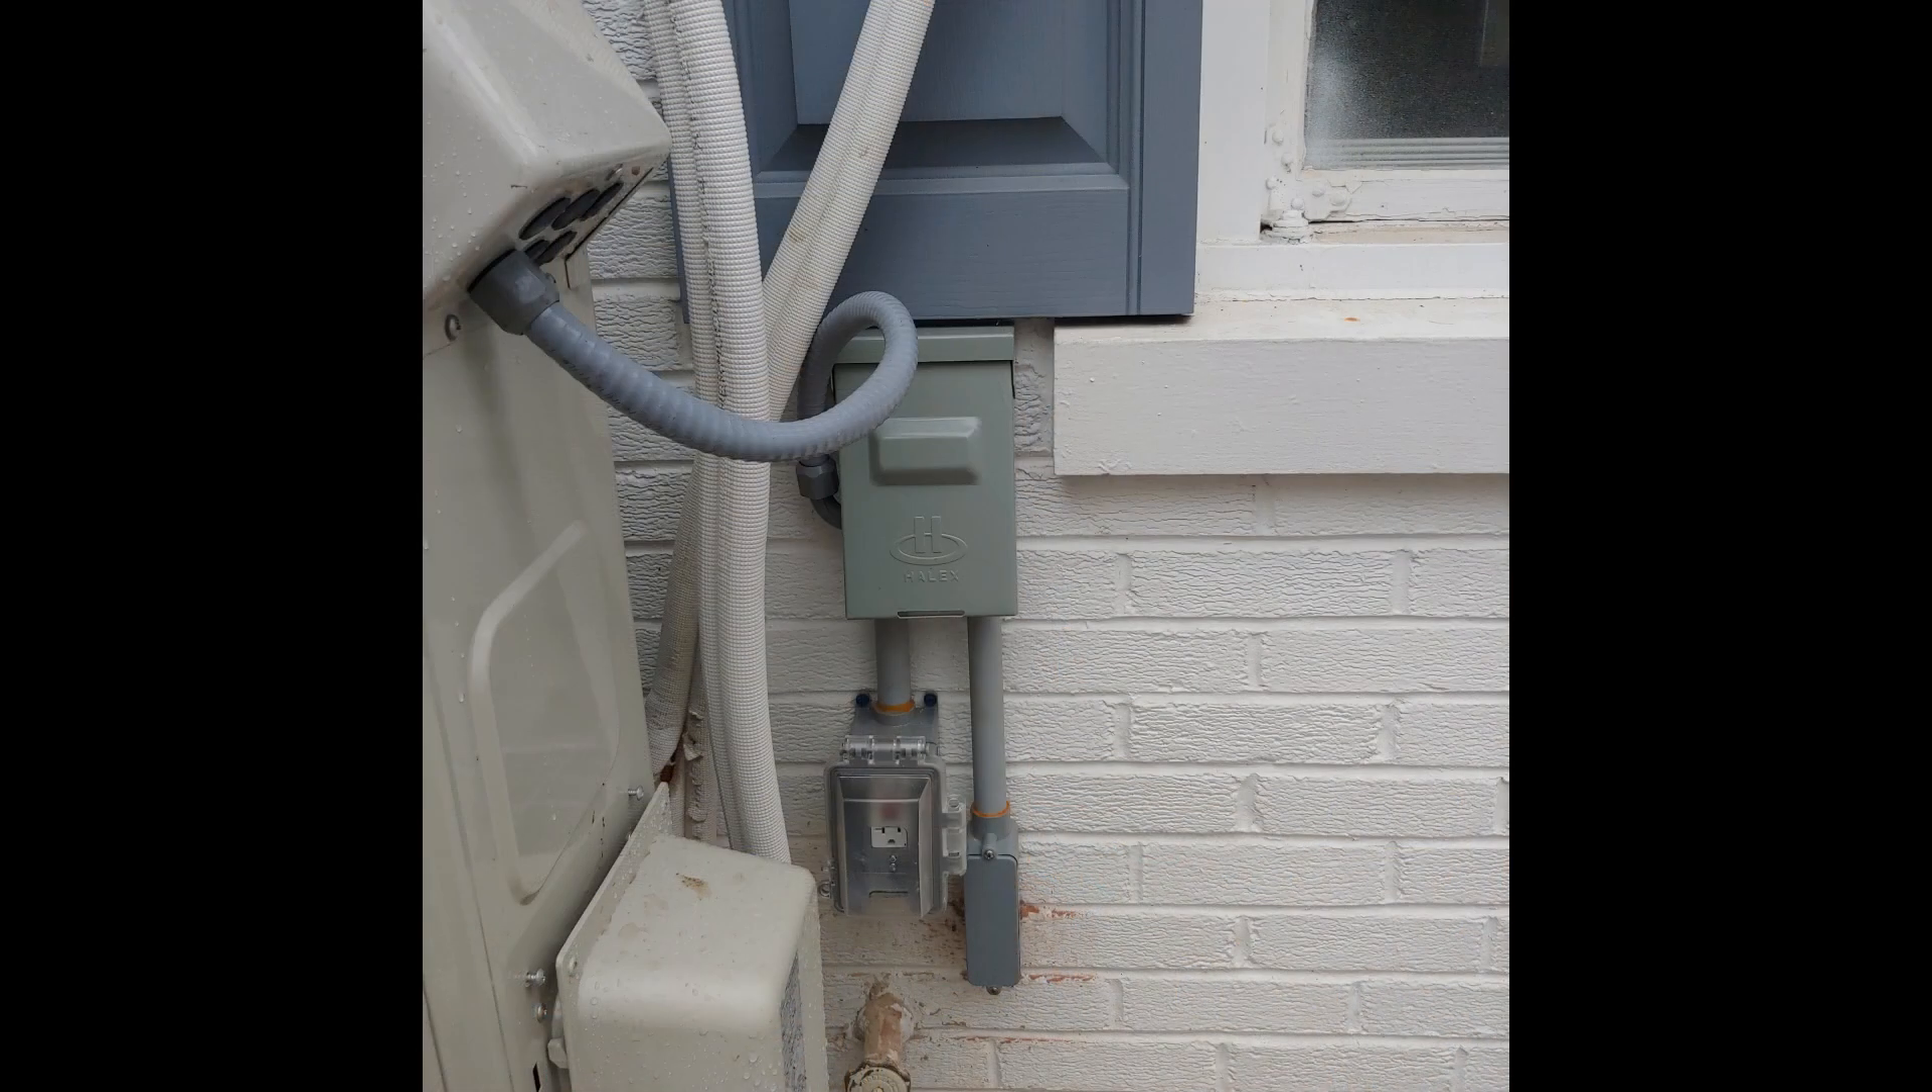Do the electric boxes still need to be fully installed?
No.